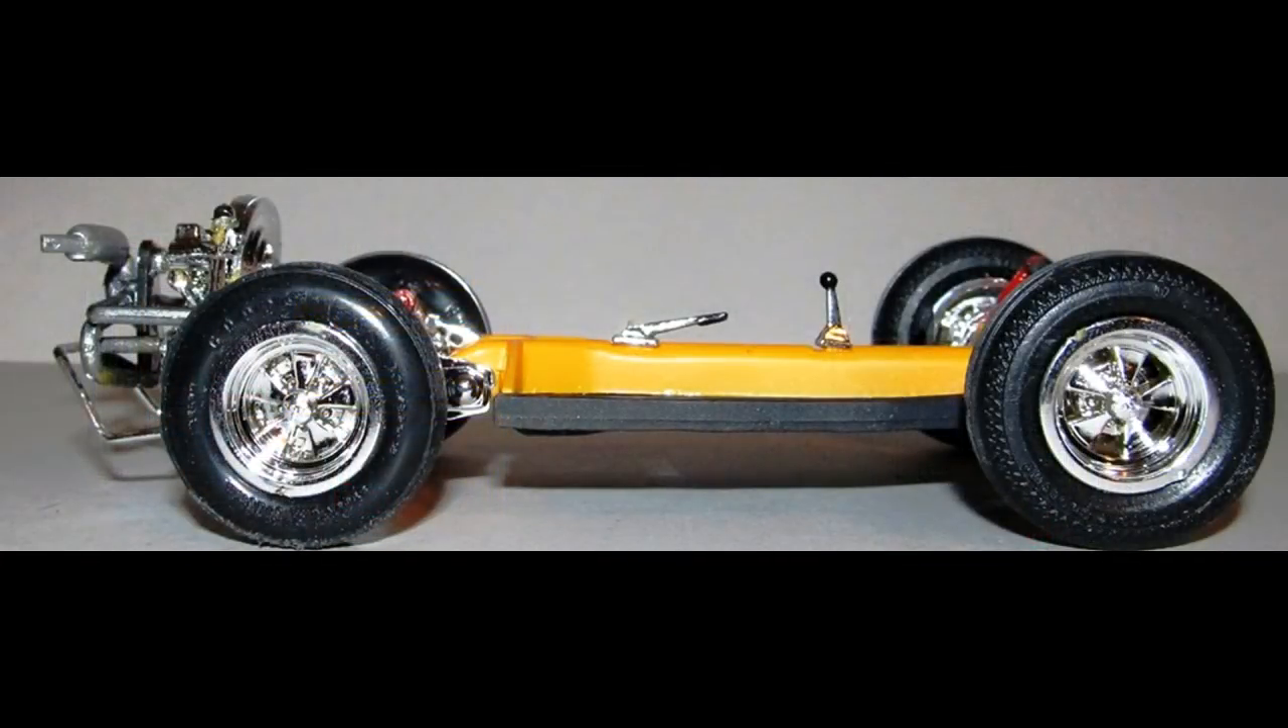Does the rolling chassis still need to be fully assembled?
No.